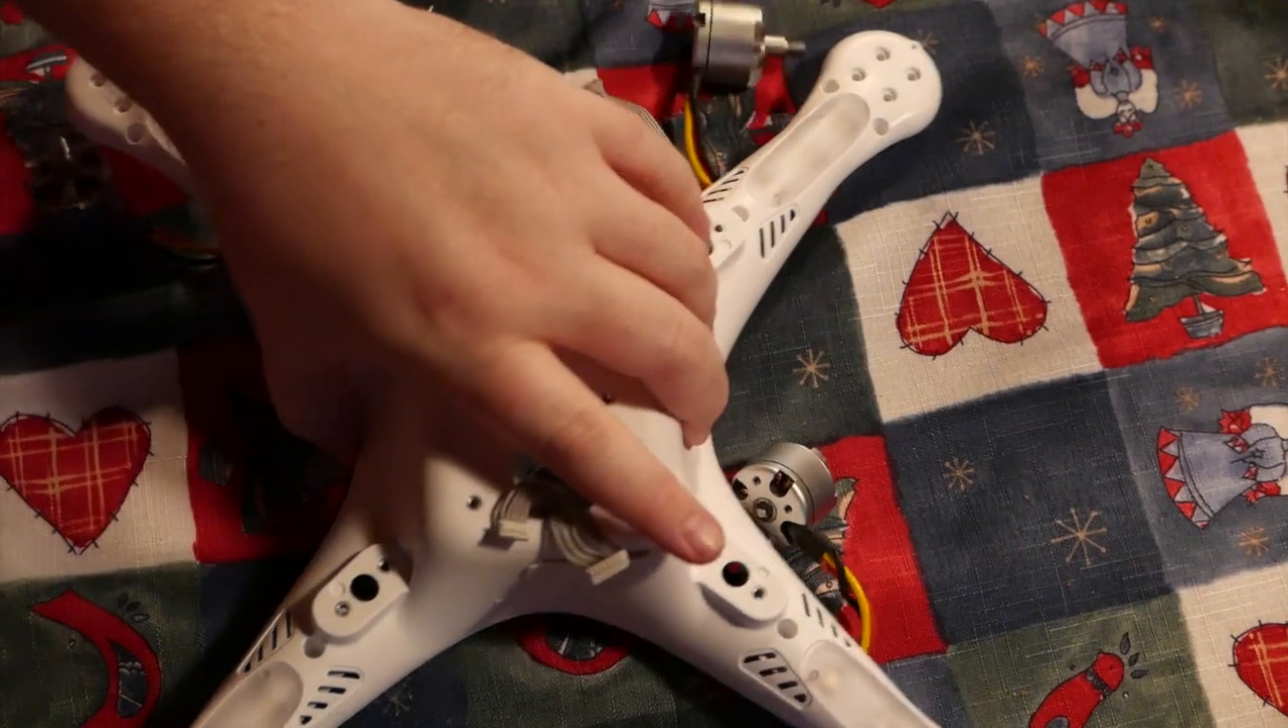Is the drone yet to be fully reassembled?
Yes.